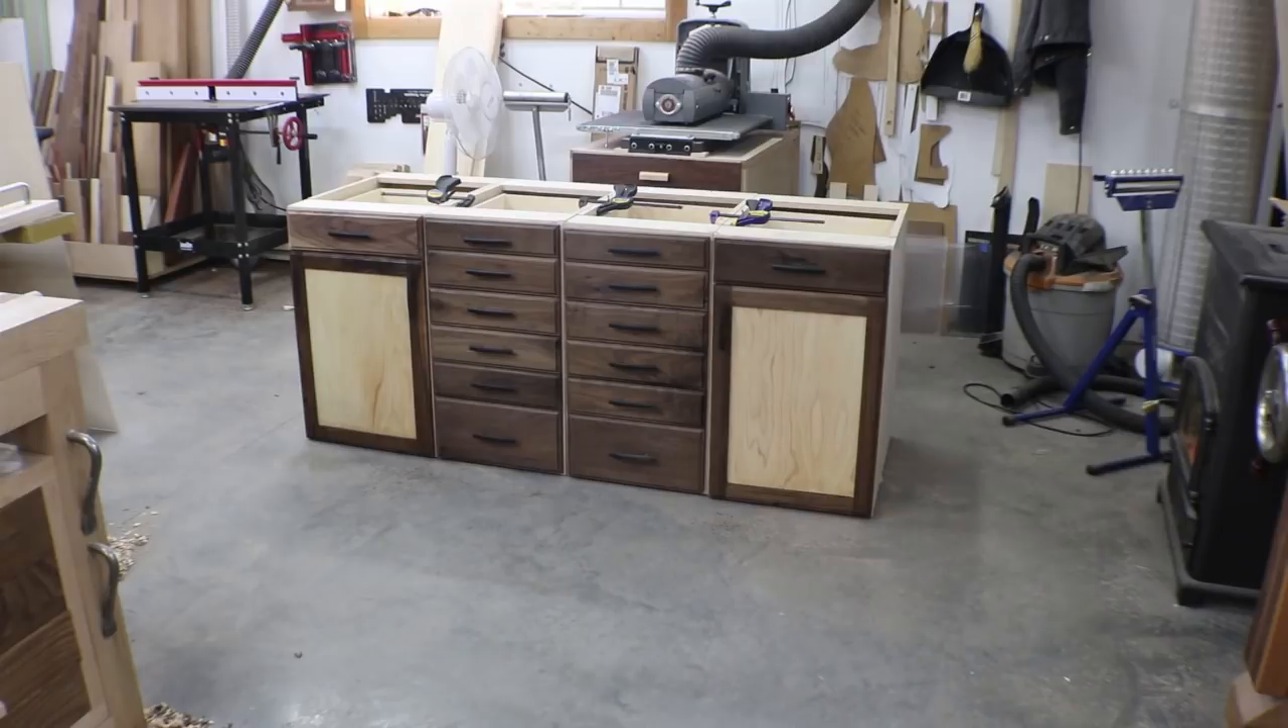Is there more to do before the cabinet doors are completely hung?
No.